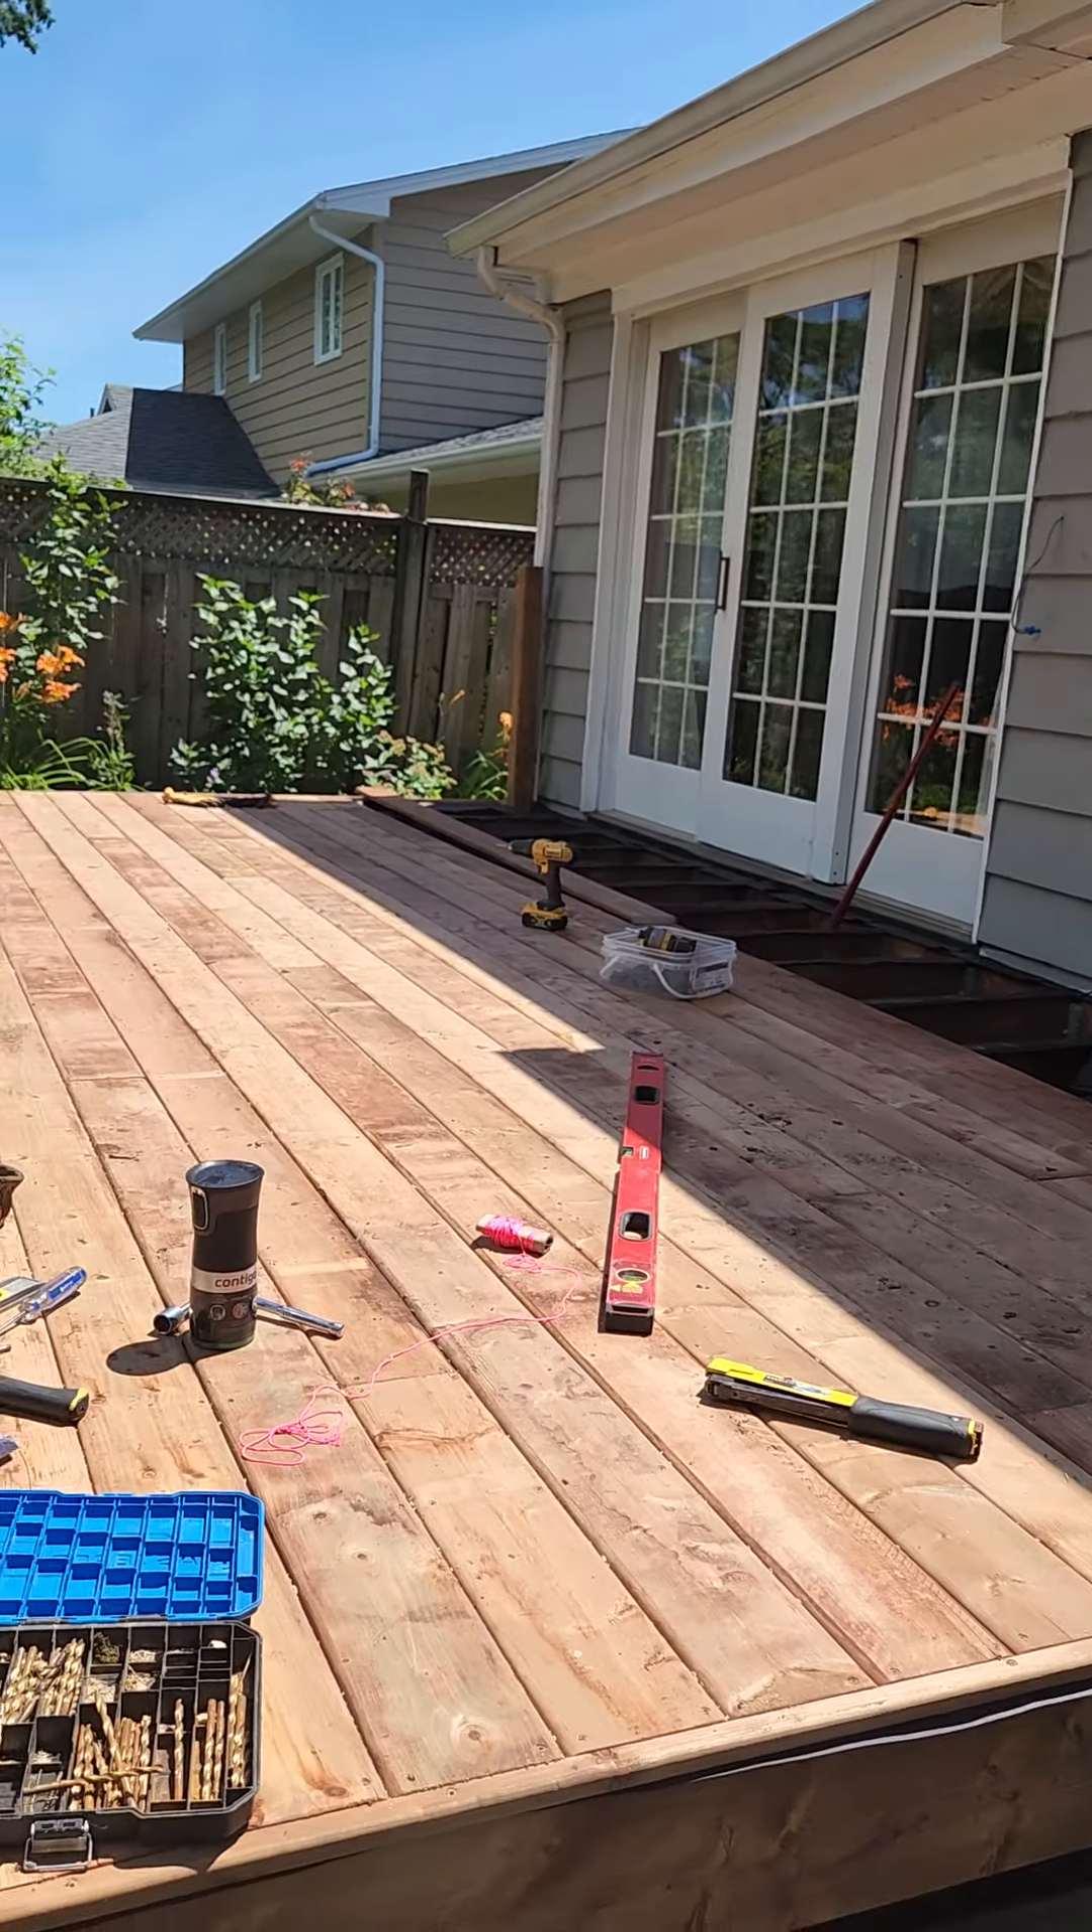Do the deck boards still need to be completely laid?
Yes.